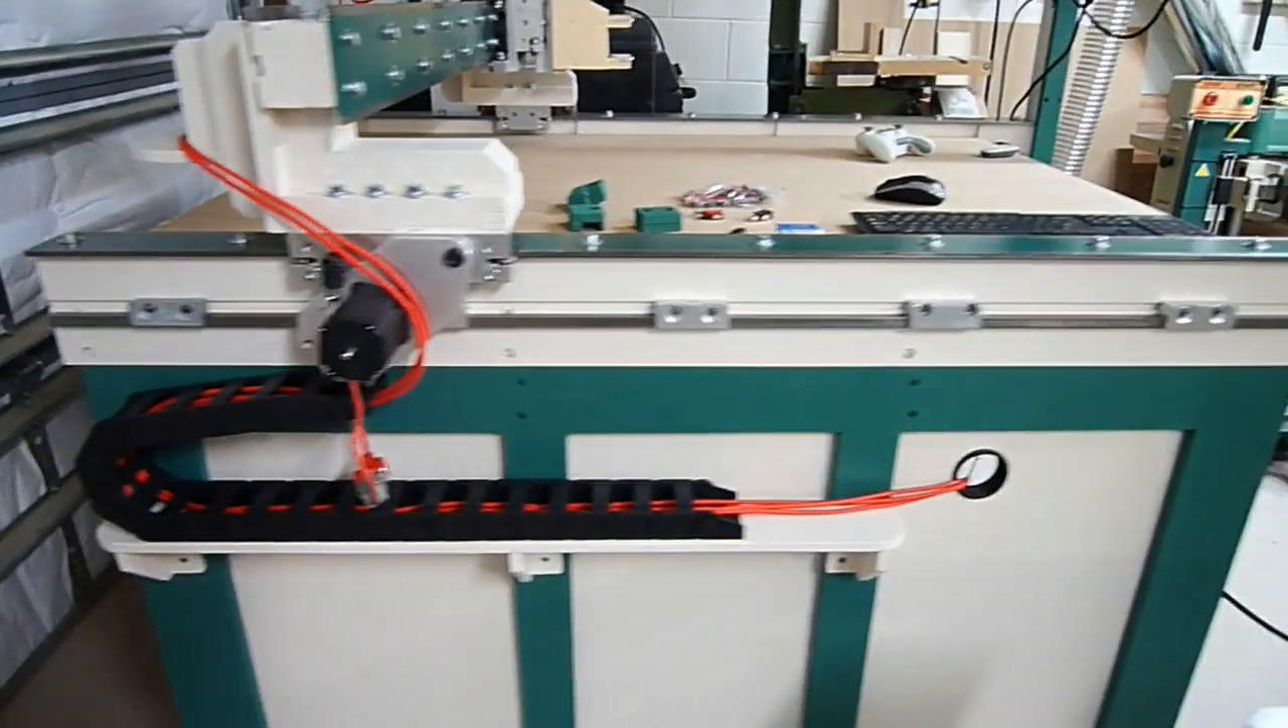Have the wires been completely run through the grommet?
Yes.